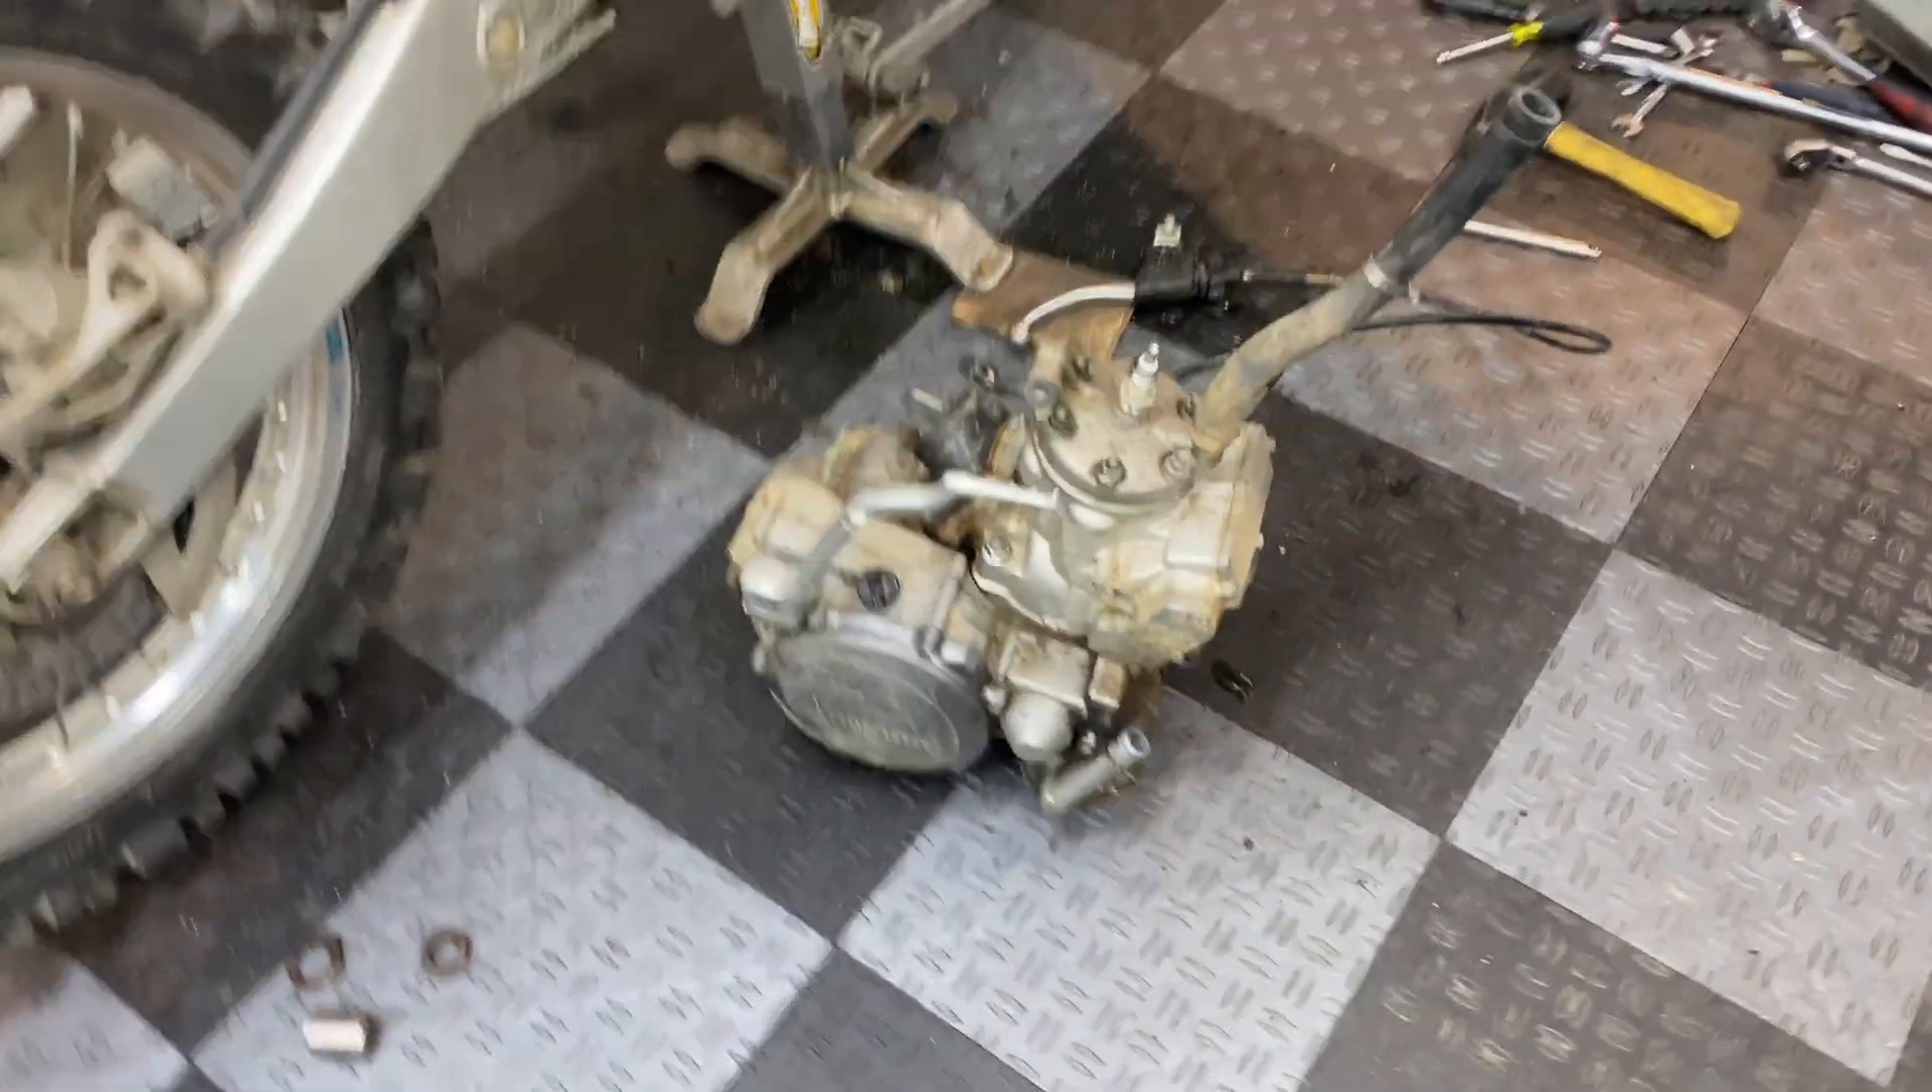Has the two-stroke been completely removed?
Yes.